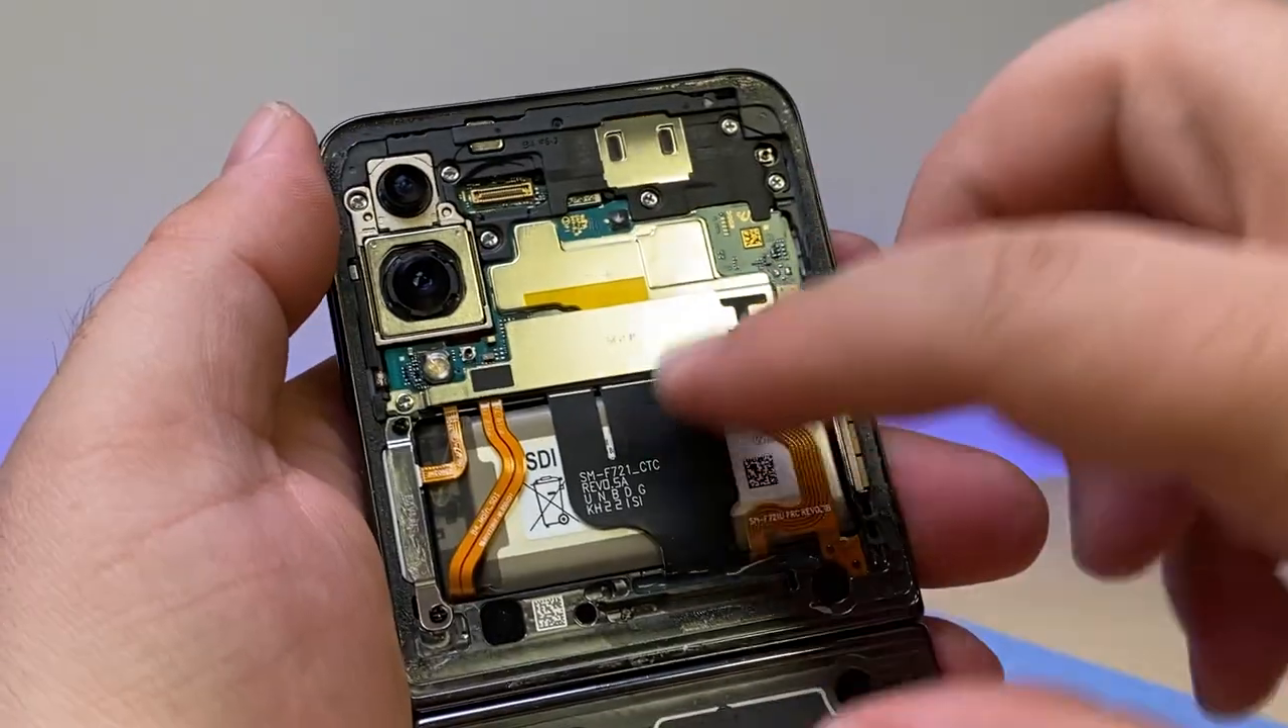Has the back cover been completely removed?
Yes.